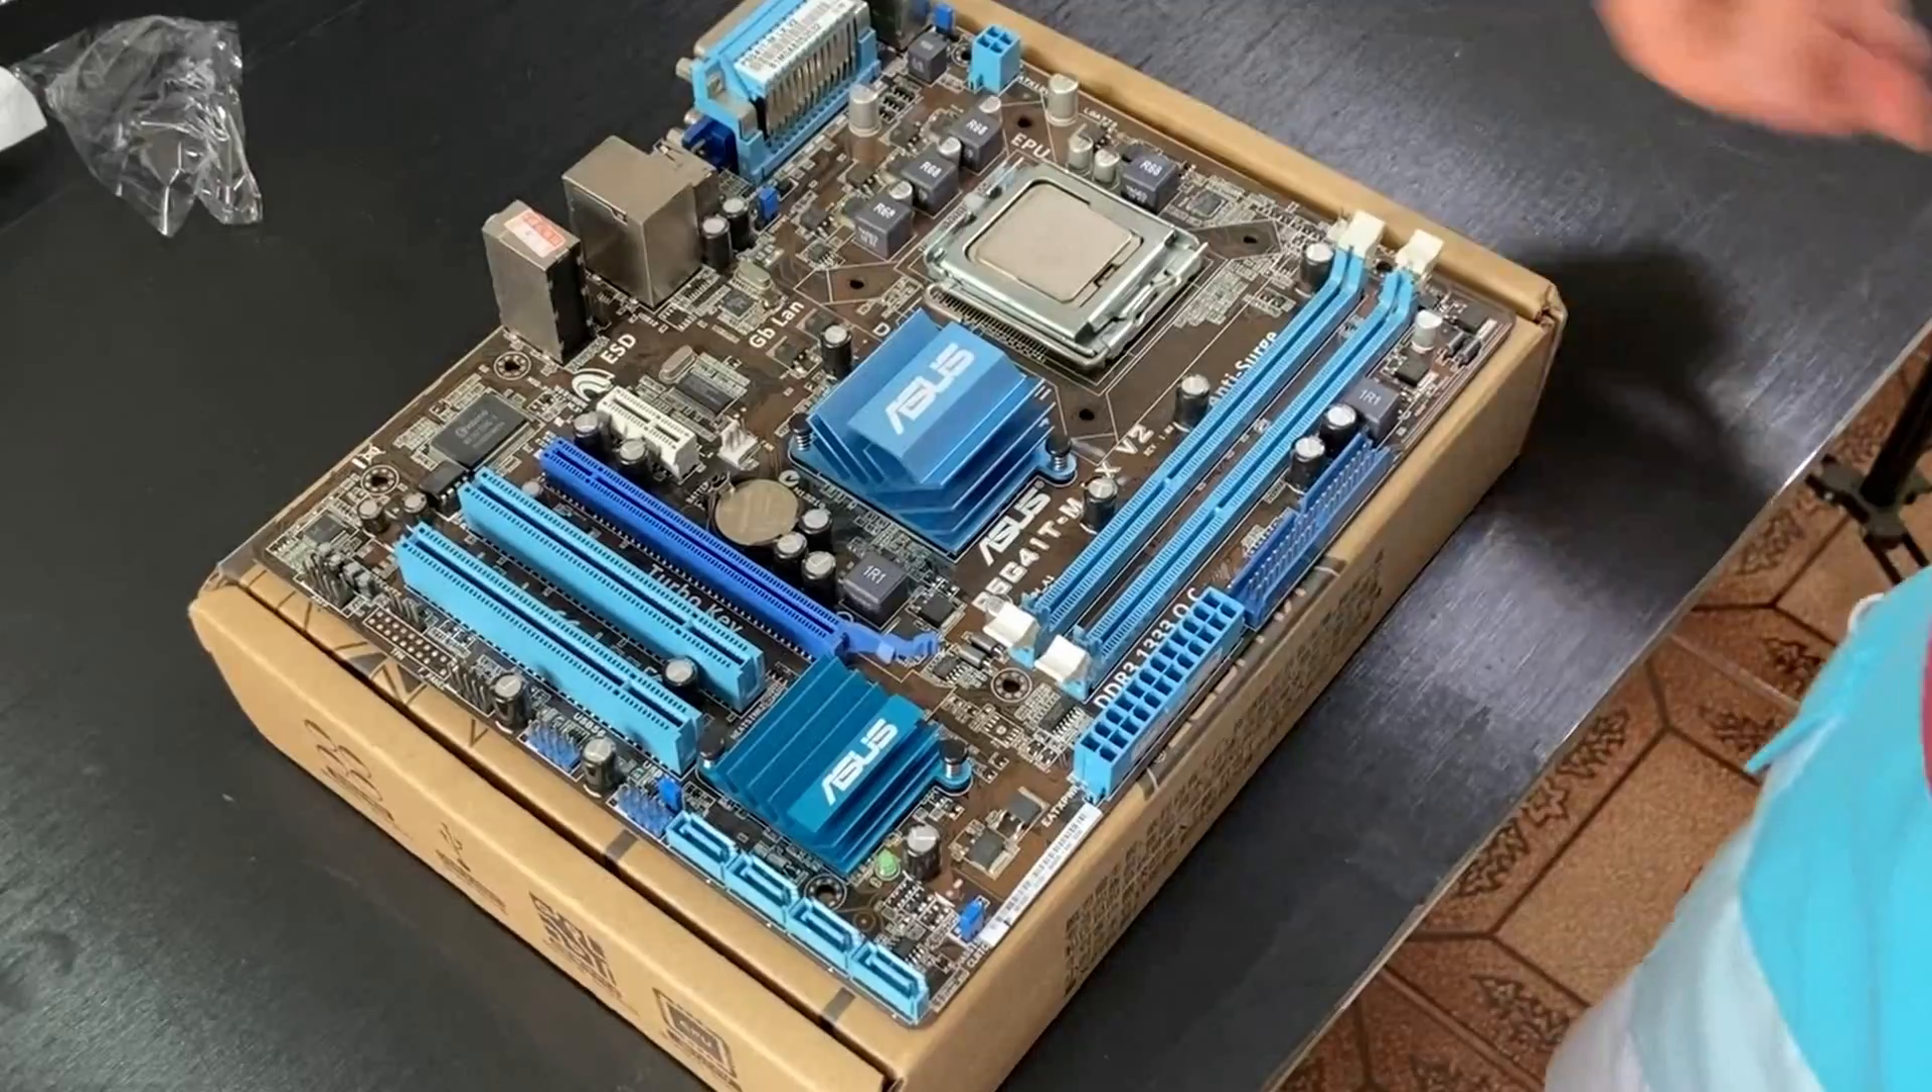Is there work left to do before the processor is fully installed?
No.